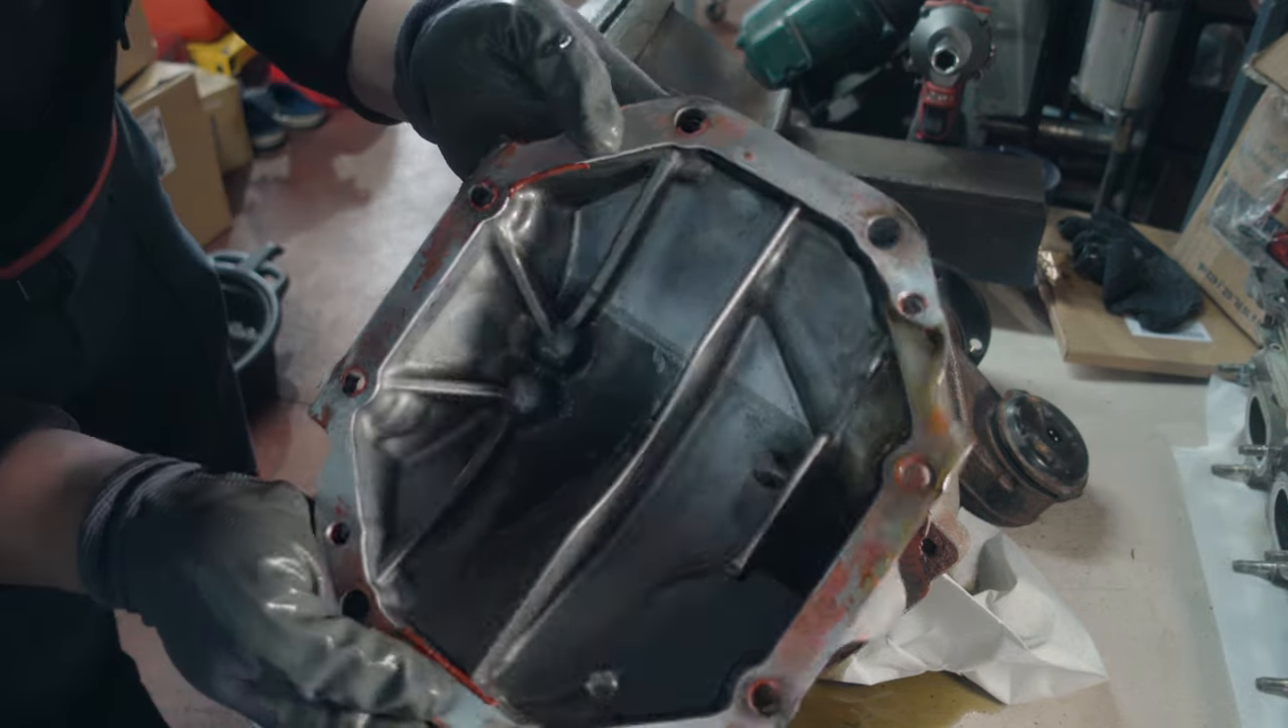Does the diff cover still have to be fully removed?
No.